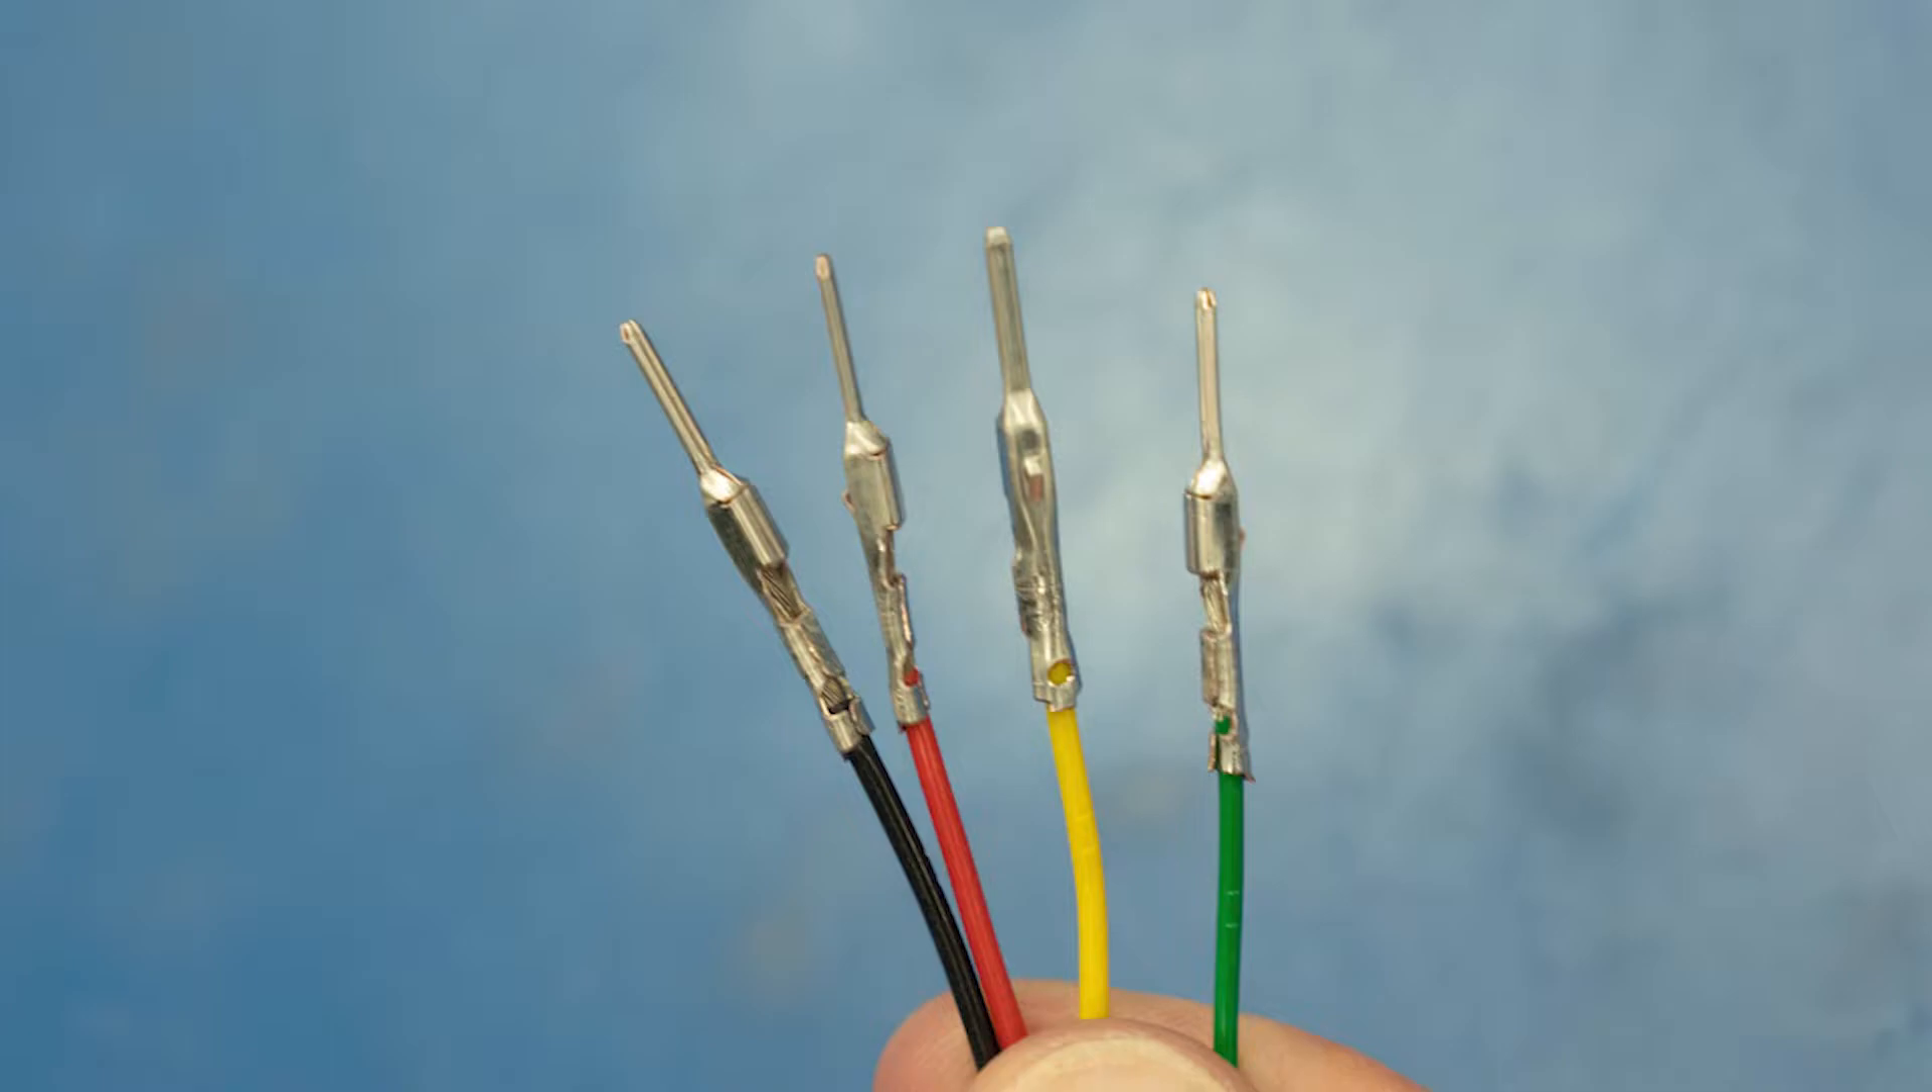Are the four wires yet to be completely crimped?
No.